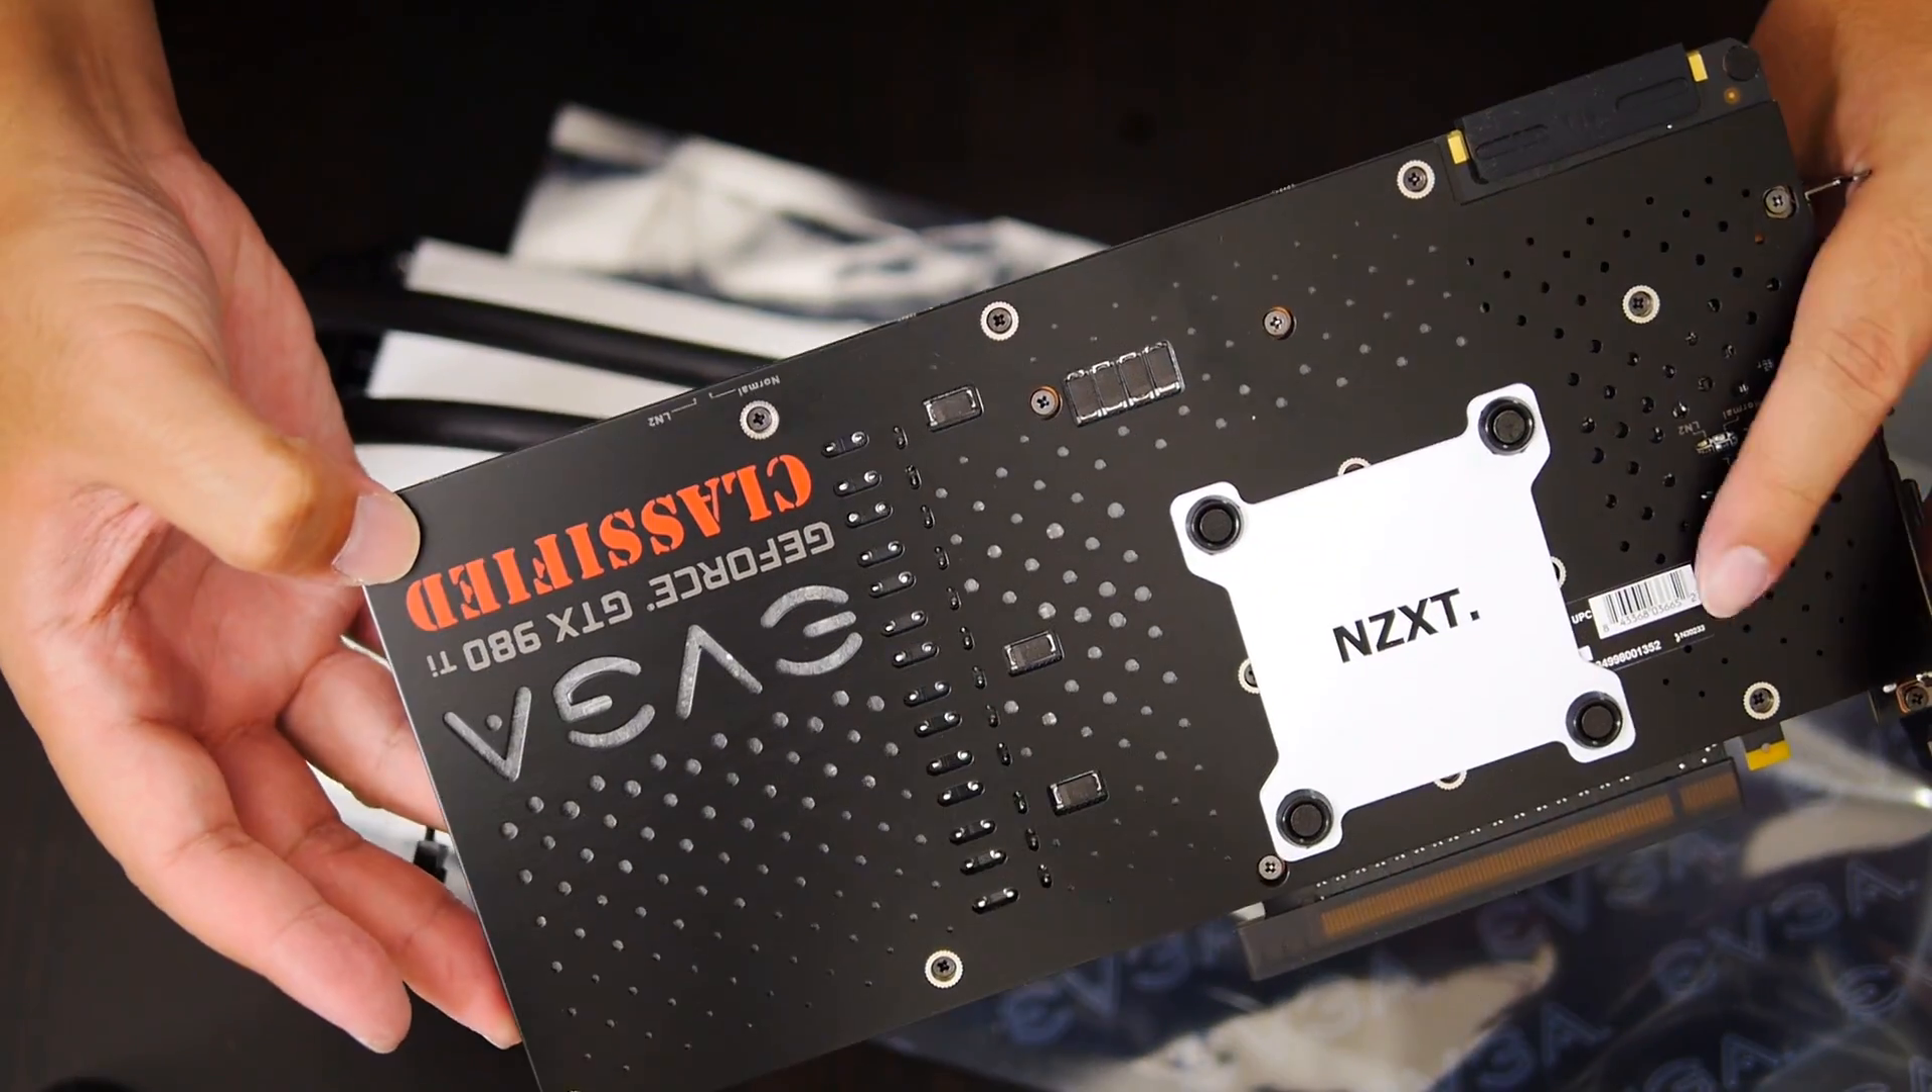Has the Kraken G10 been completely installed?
Yes.